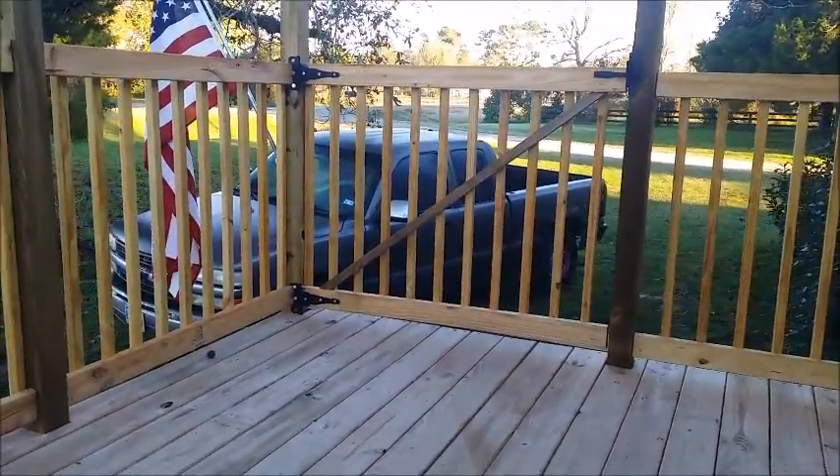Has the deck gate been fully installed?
Yes.